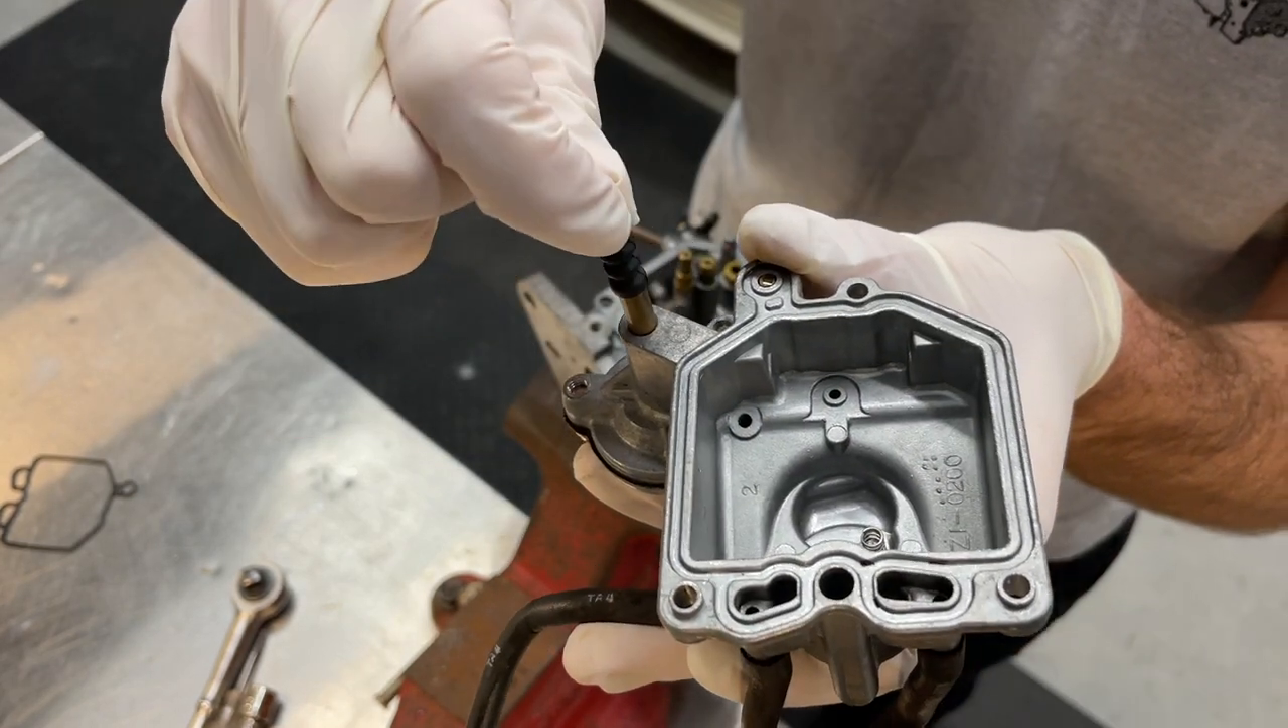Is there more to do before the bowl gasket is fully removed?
No.